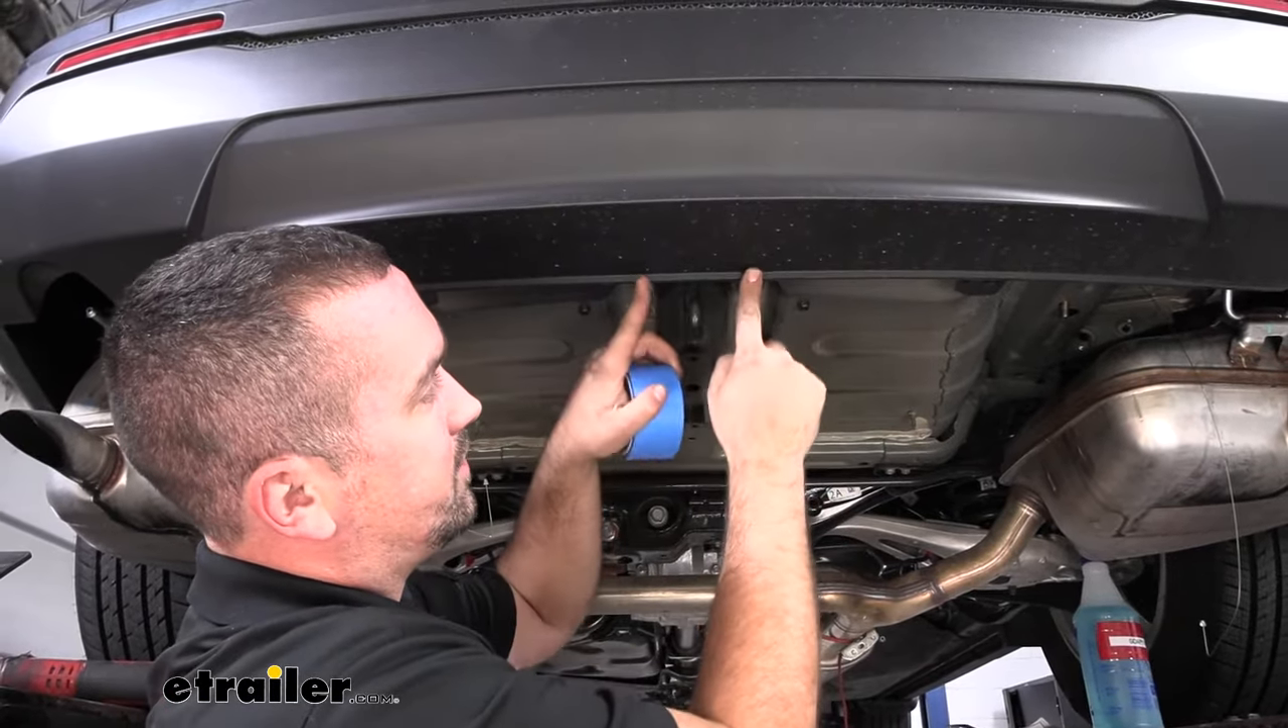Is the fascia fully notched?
No.